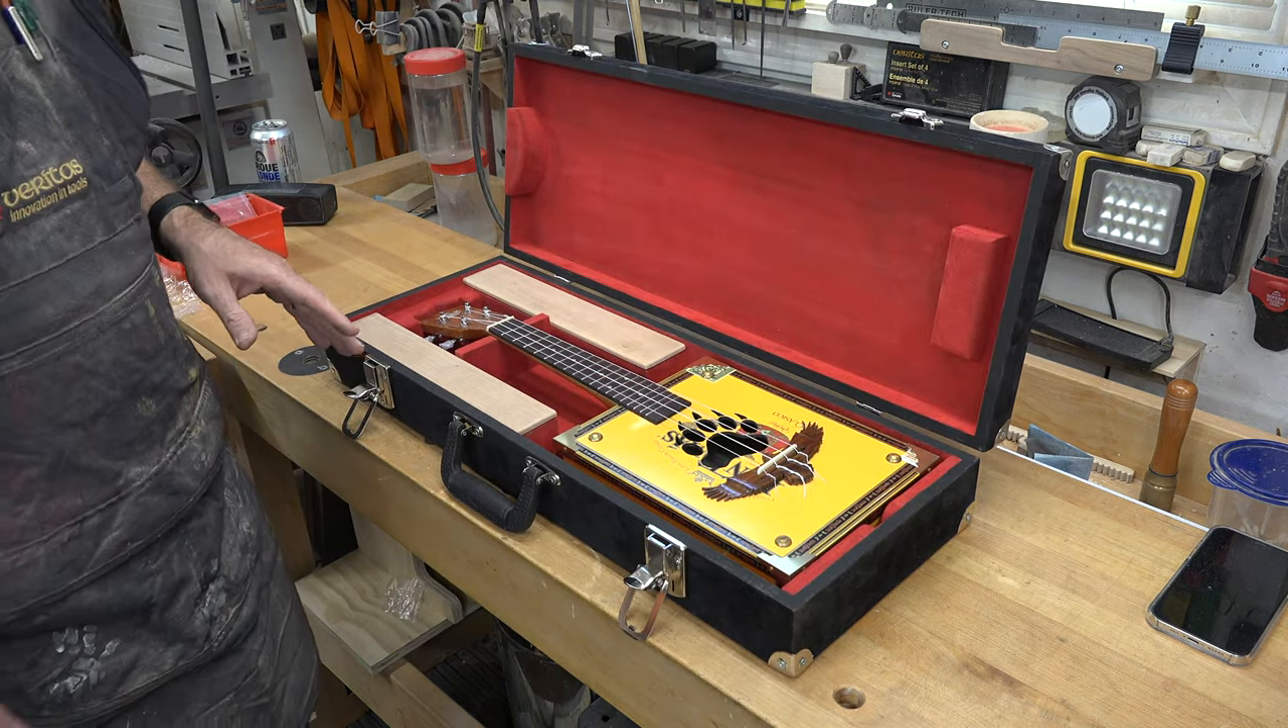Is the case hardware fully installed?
Yes.